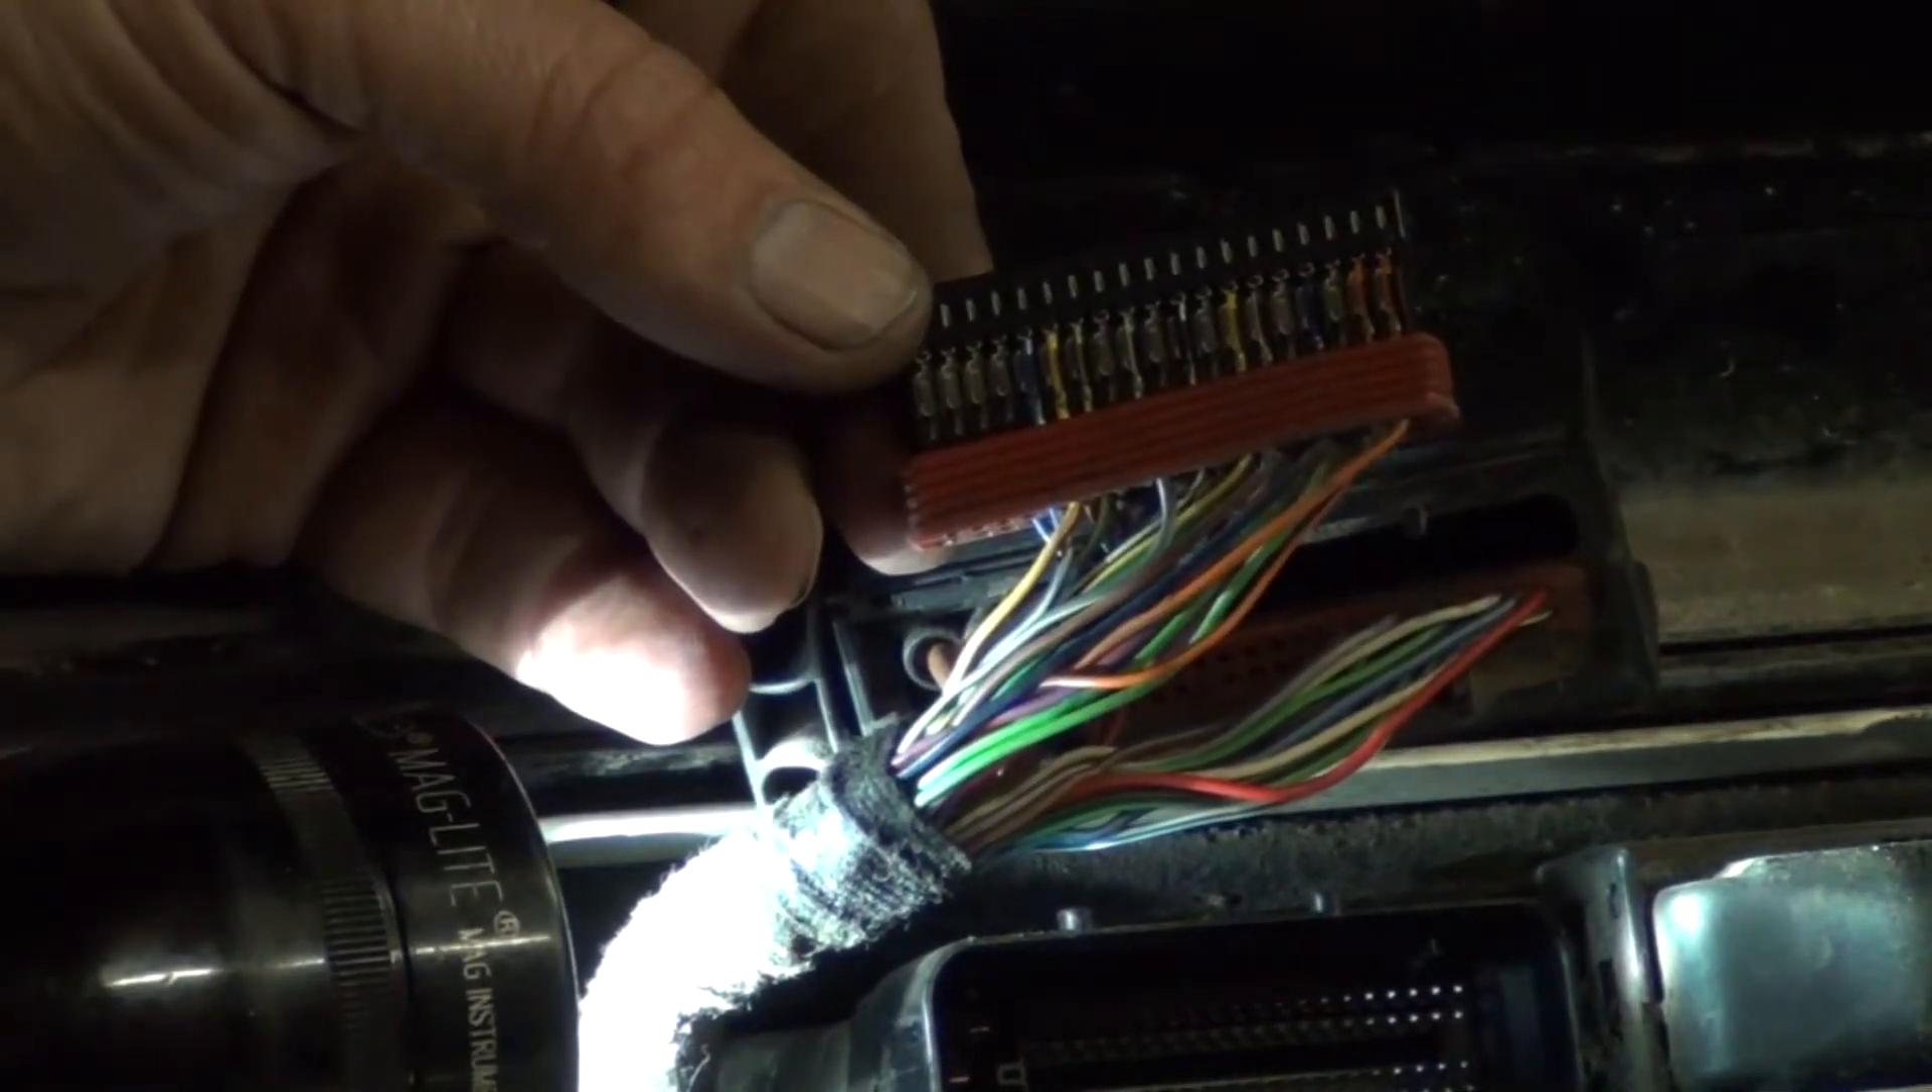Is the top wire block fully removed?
Yes.